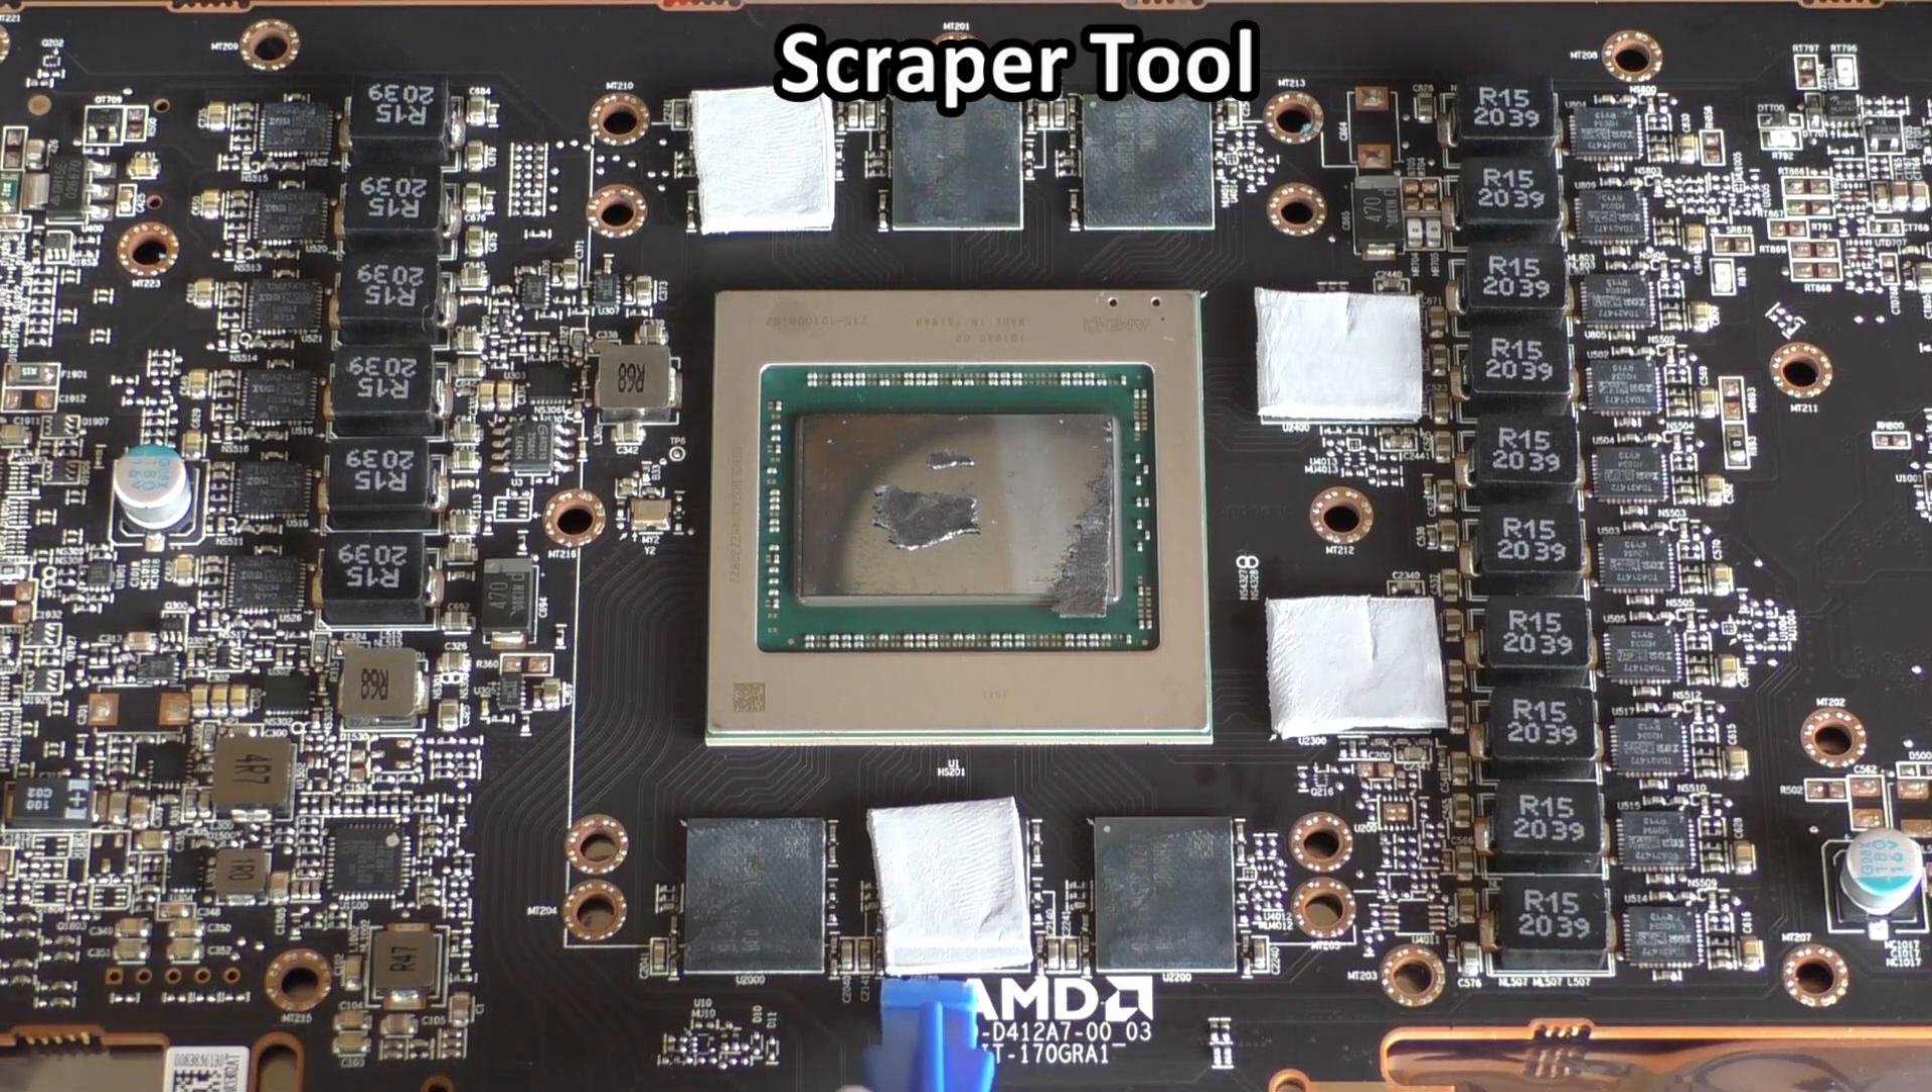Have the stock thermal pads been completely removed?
No.